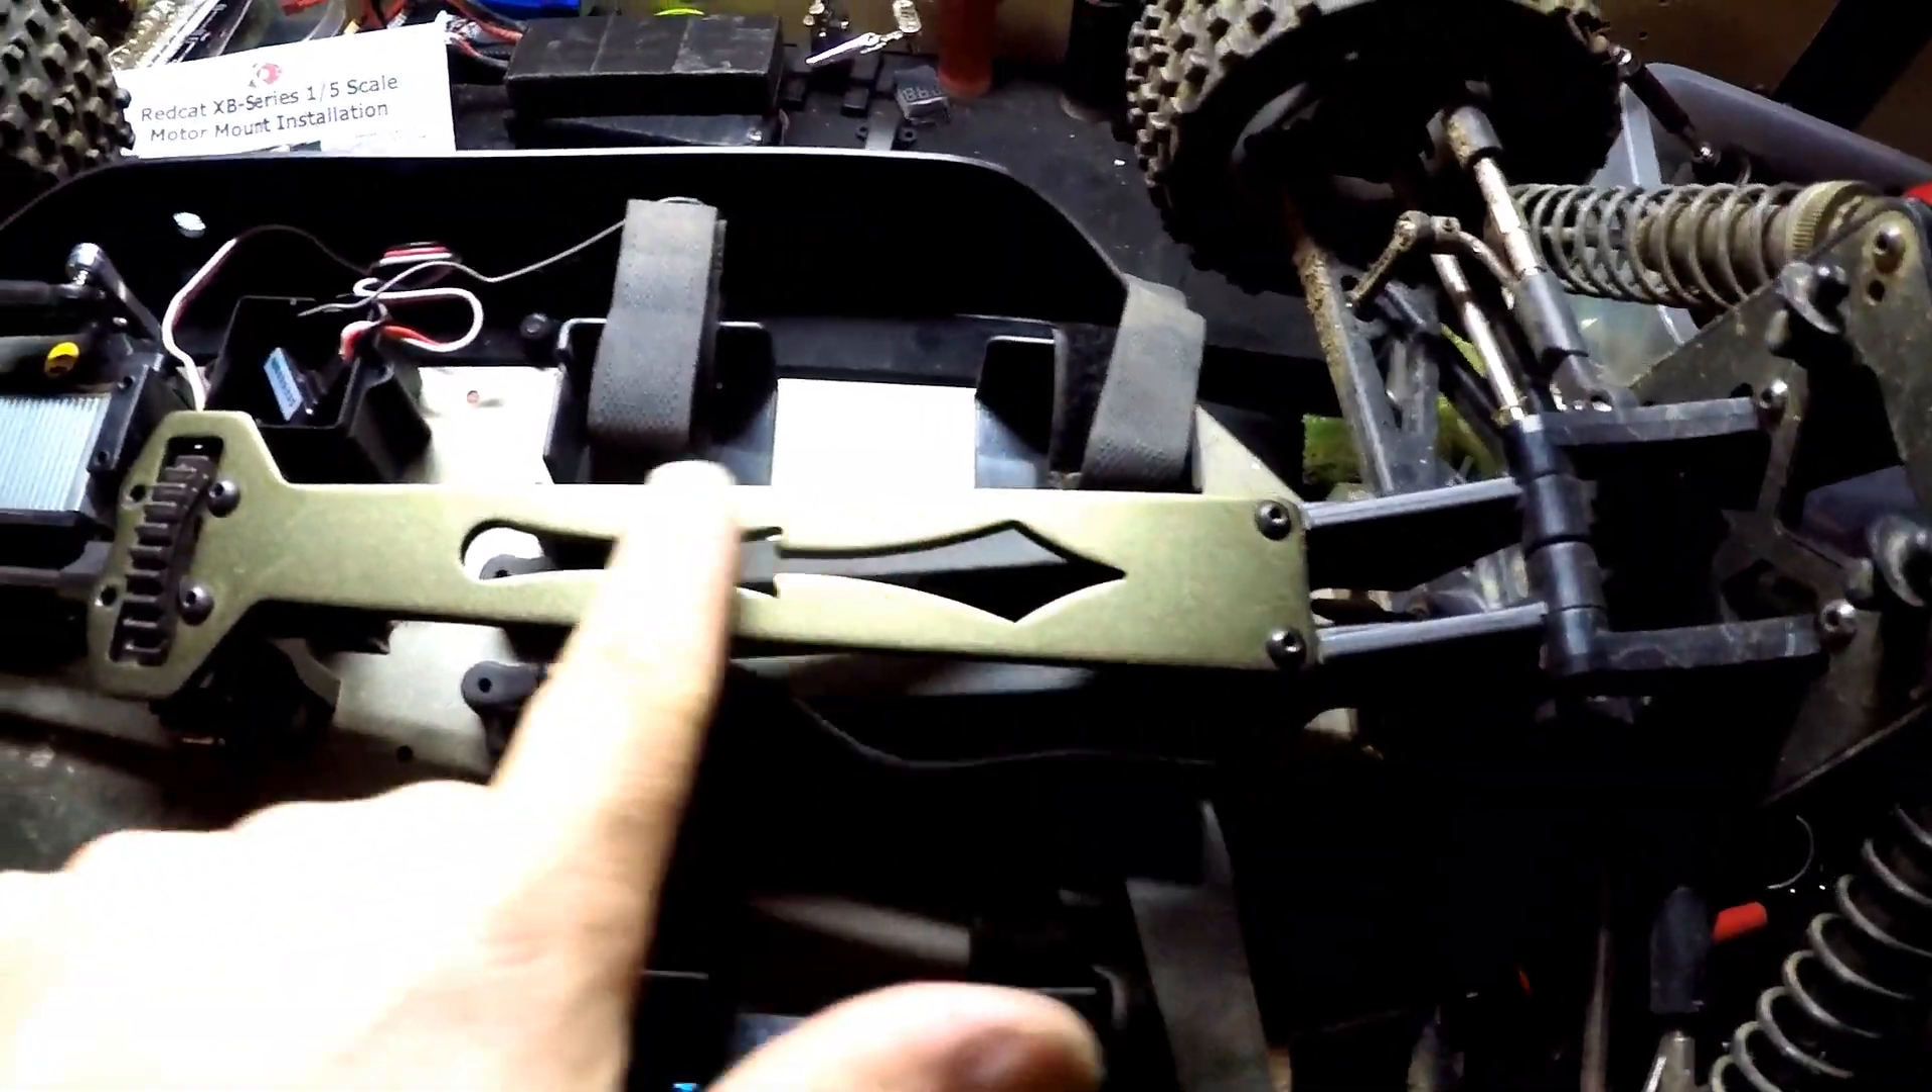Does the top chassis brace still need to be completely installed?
No.